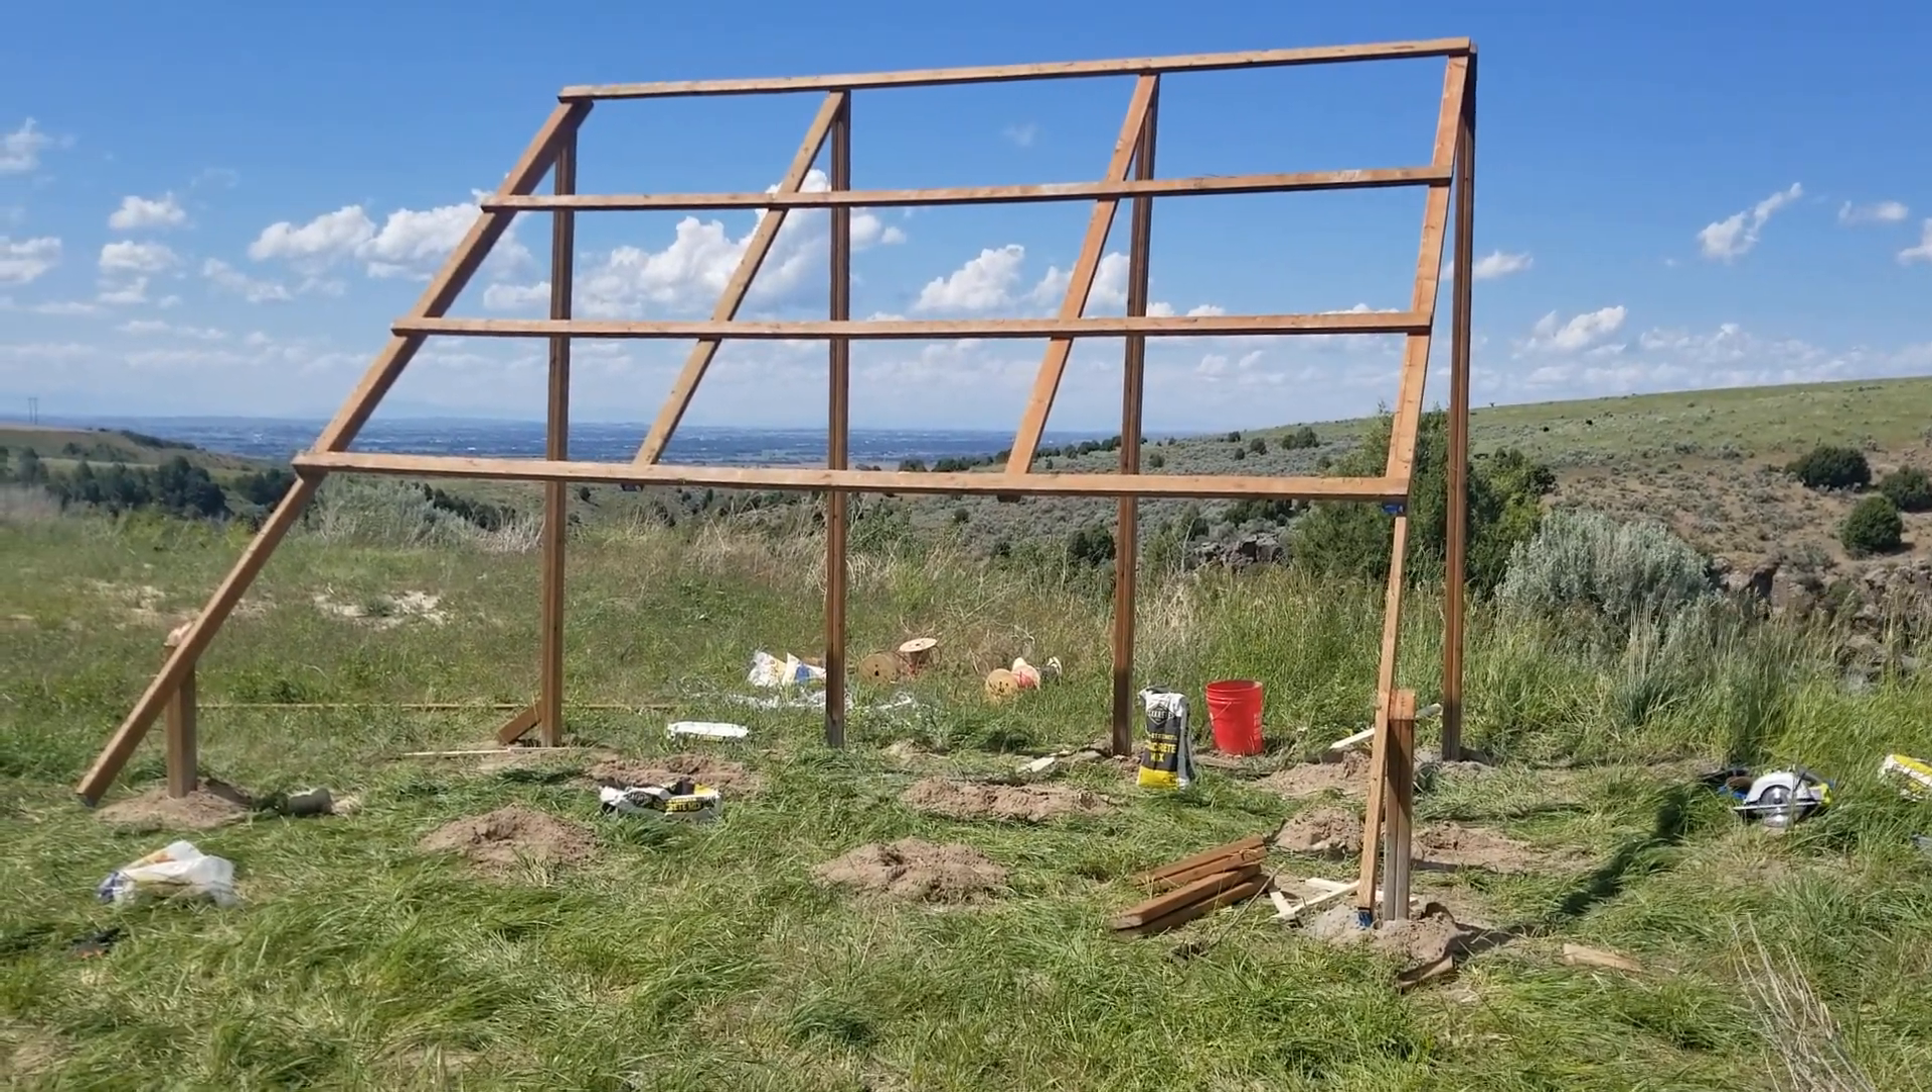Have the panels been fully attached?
No.